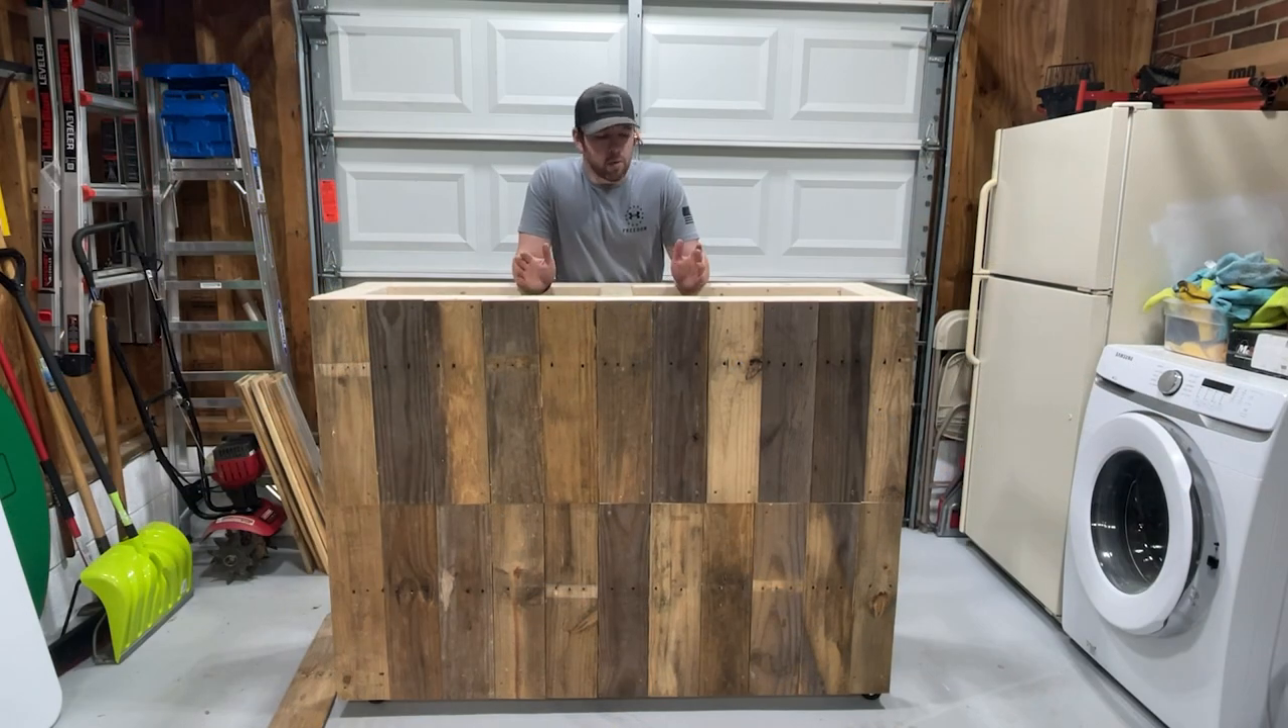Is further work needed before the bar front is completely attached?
No.